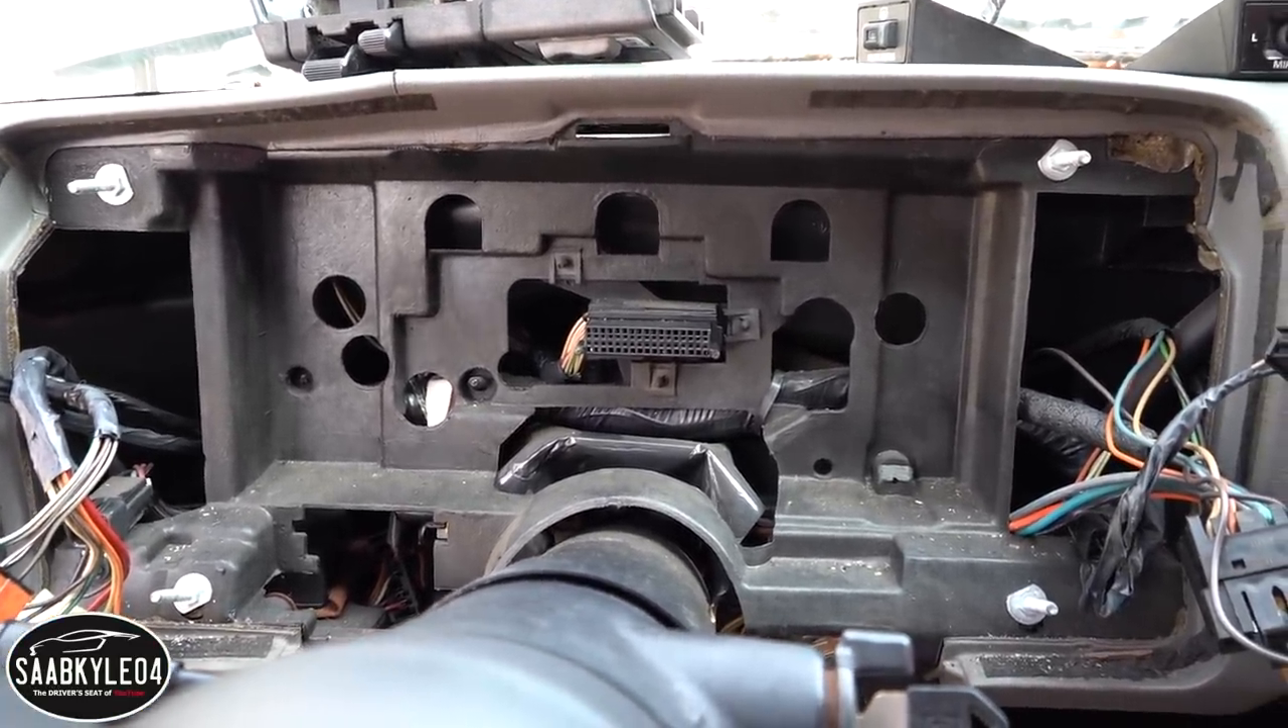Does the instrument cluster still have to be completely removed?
No.